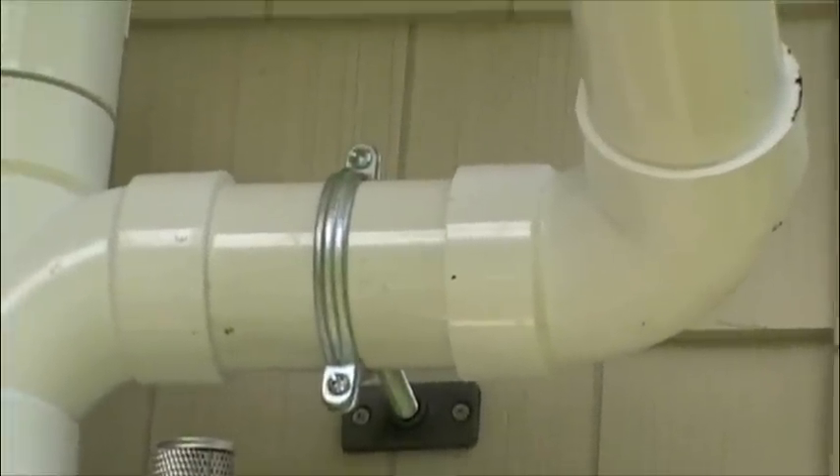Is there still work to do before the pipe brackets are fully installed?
No.